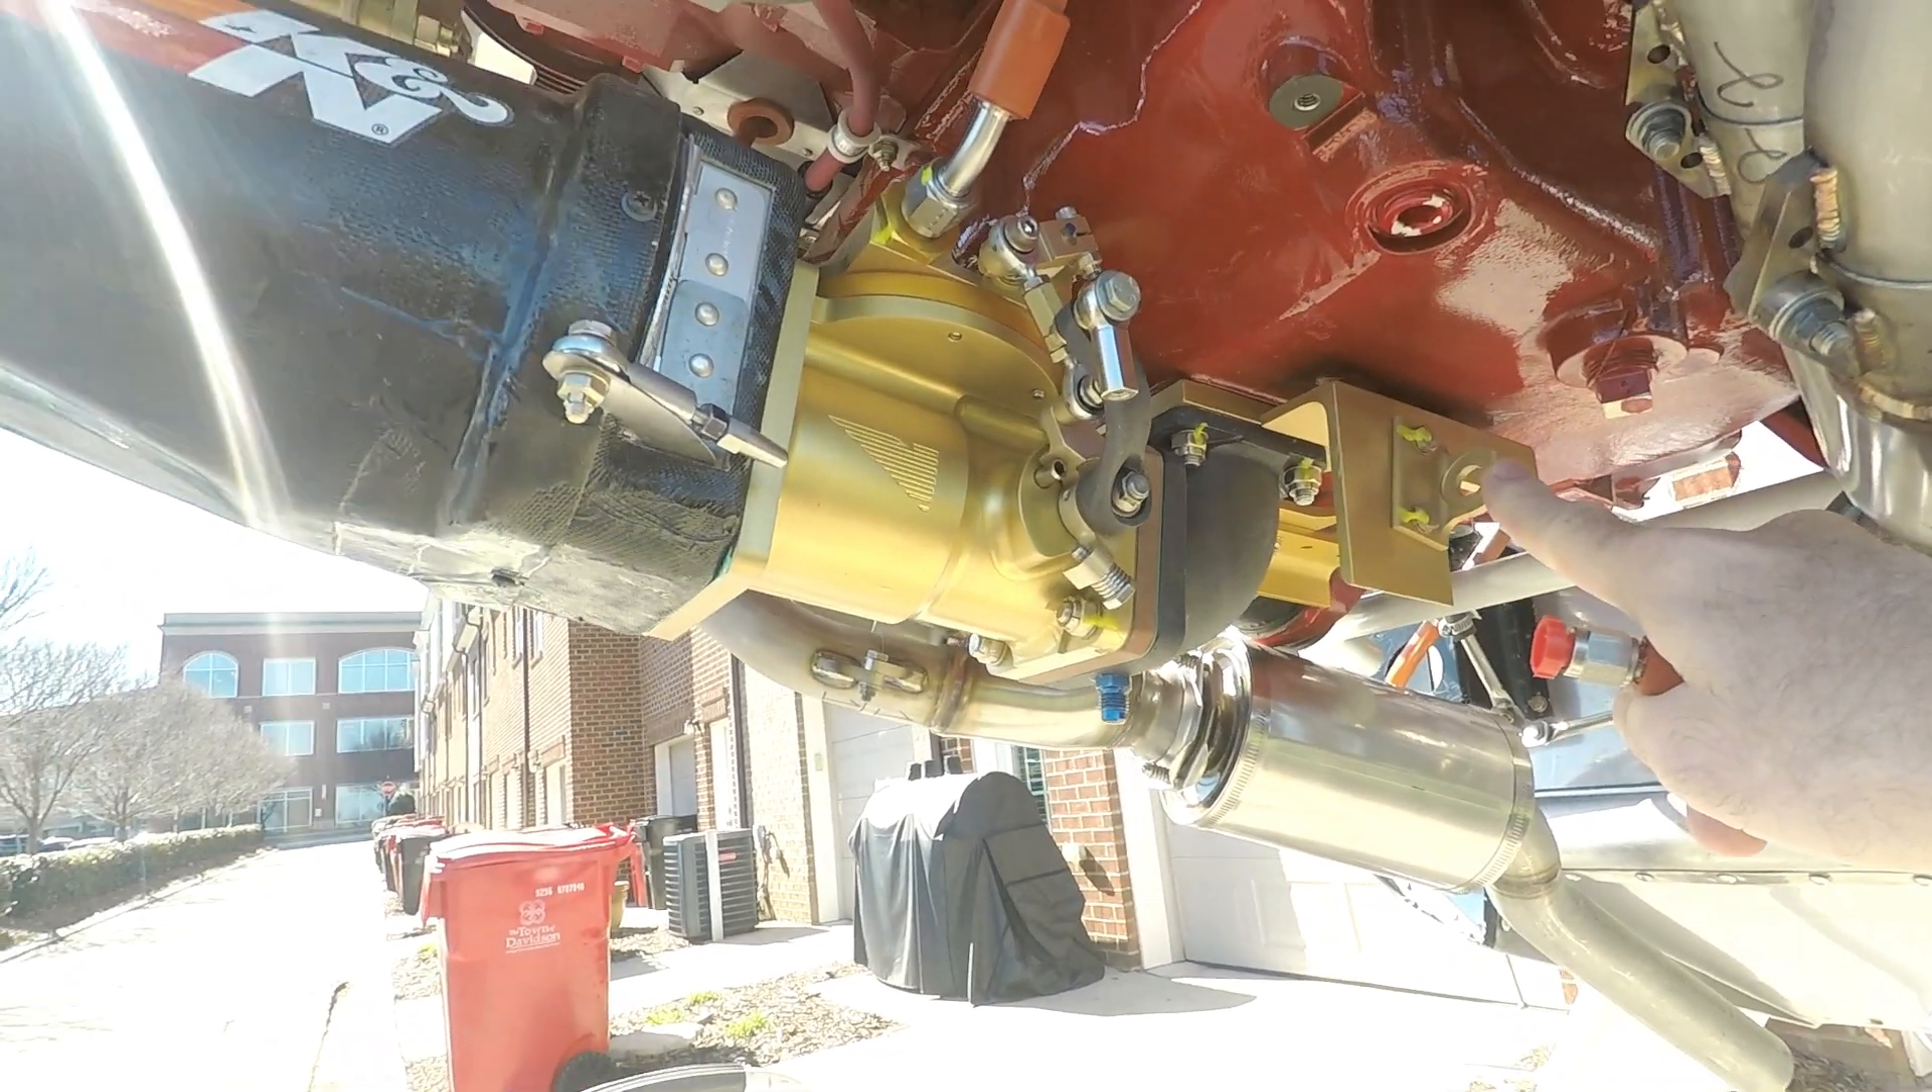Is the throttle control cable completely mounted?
No.